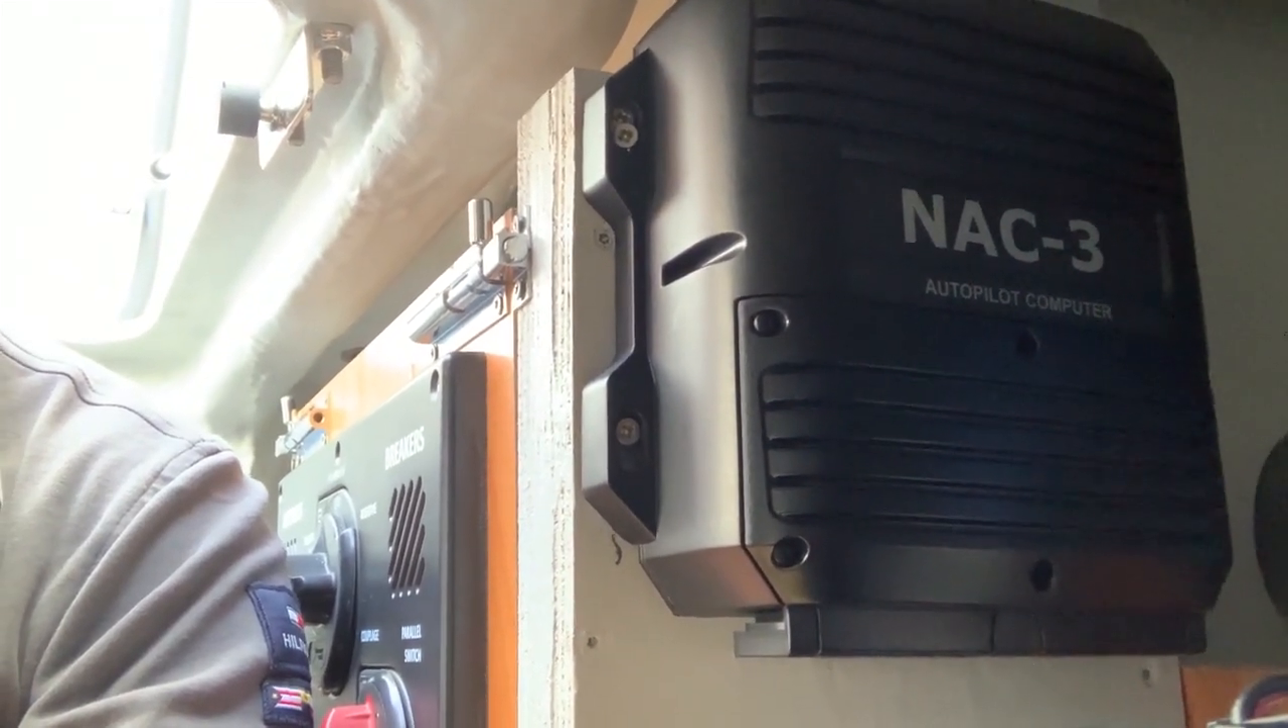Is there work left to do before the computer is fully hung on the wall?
No.